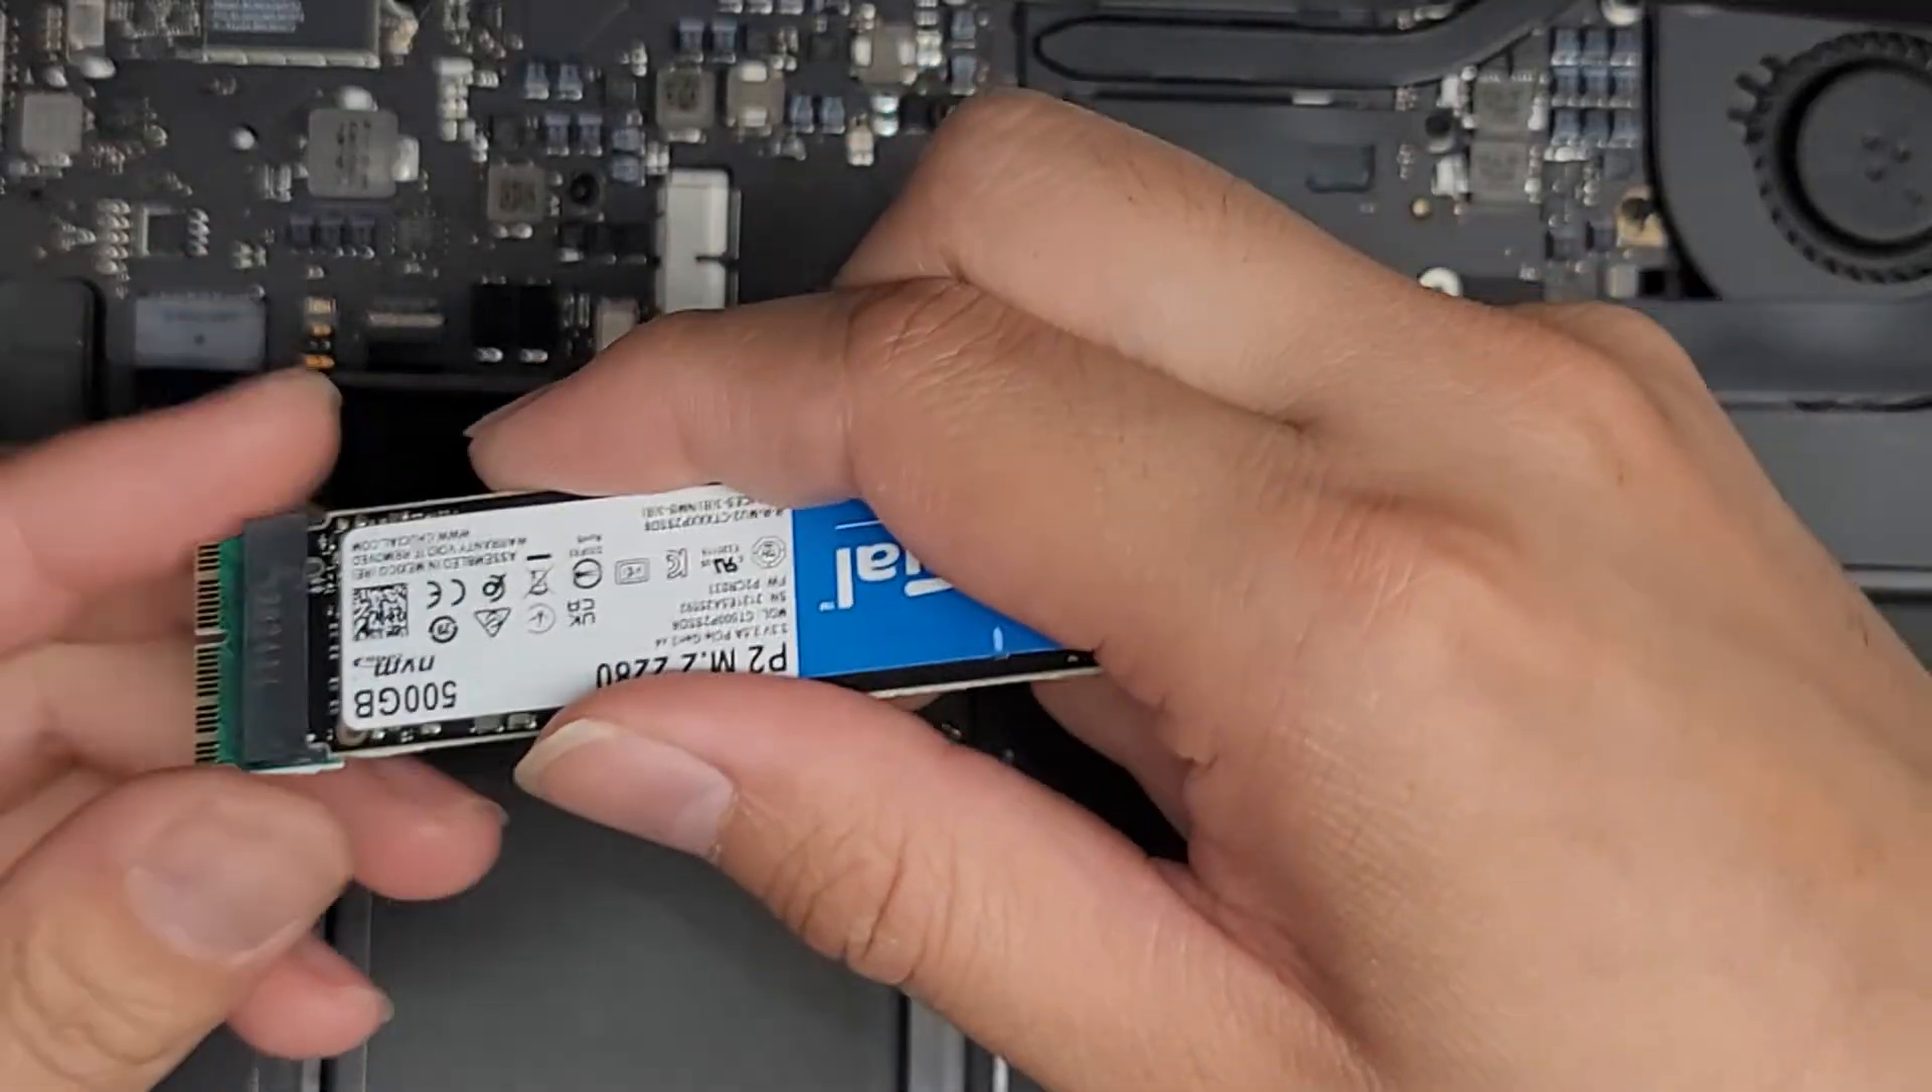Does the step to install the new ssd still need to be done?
Yes.